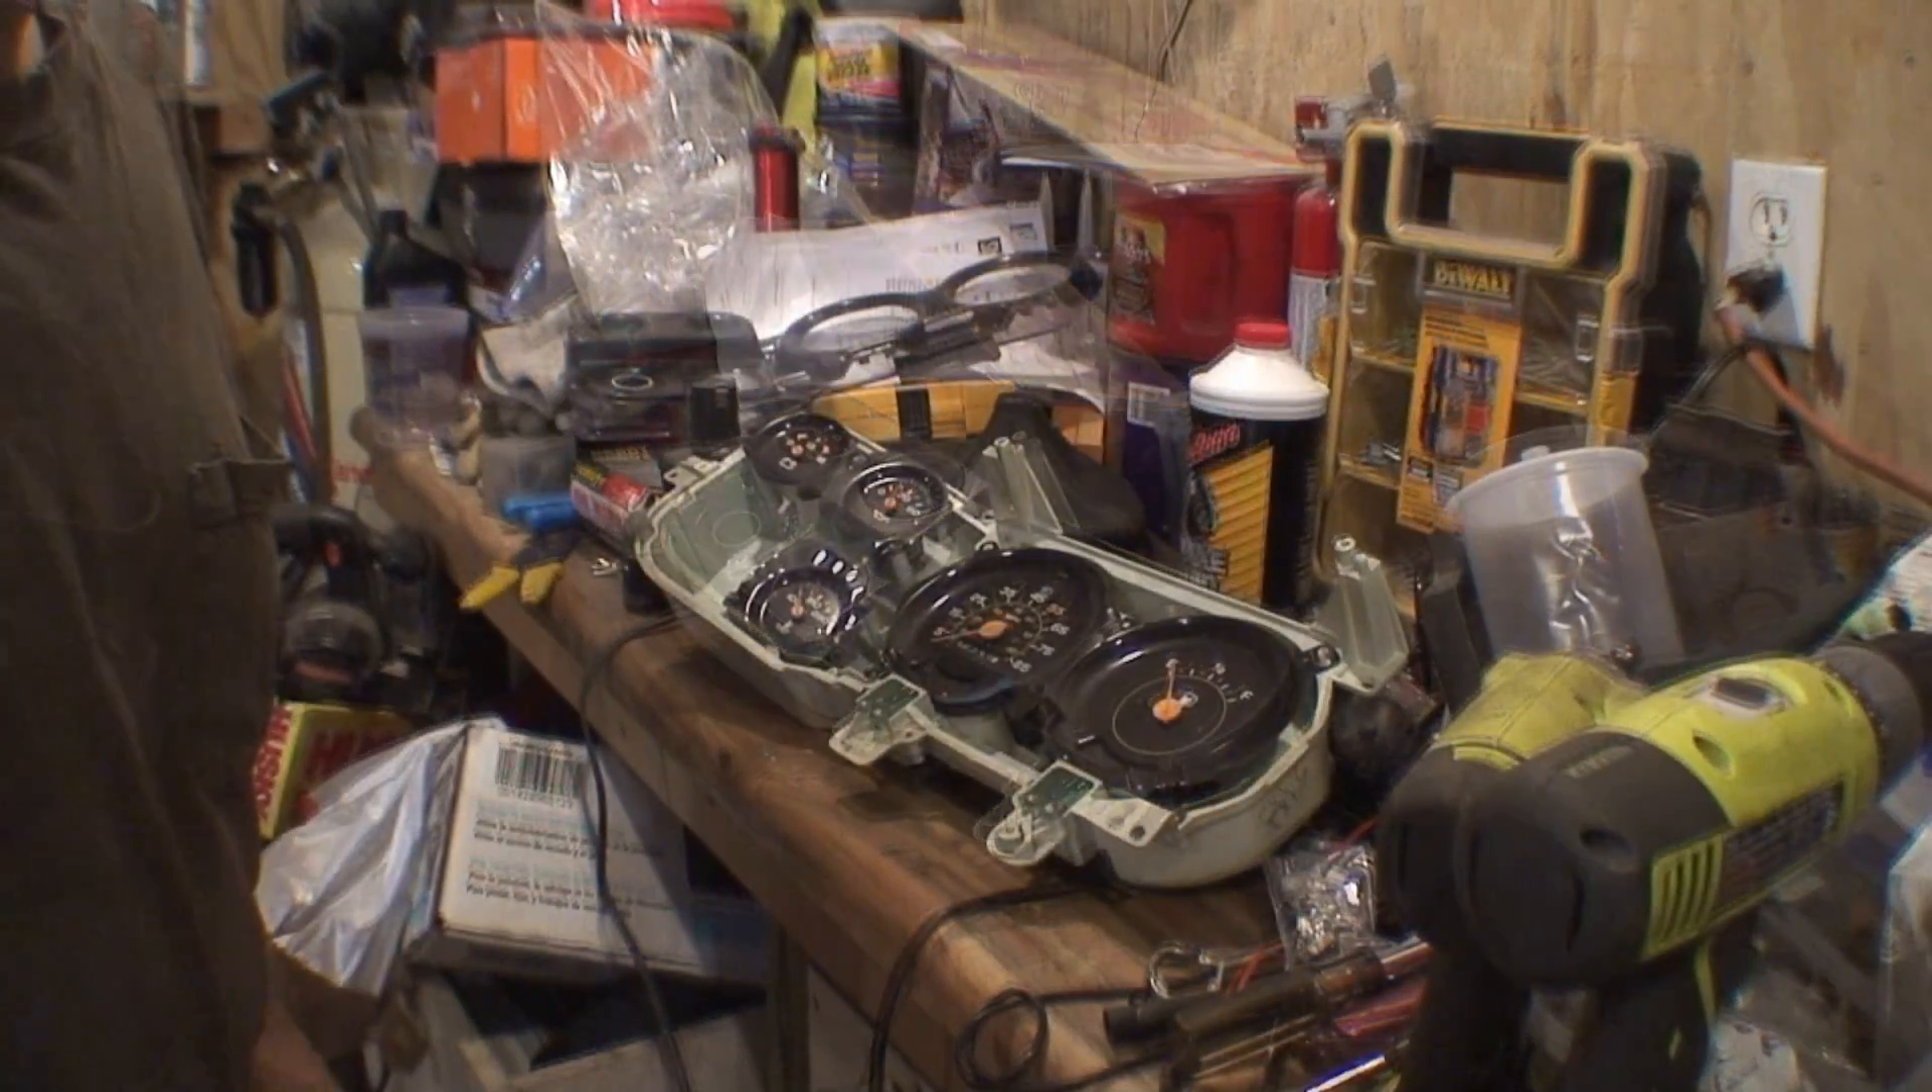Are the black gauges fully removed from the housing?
No.